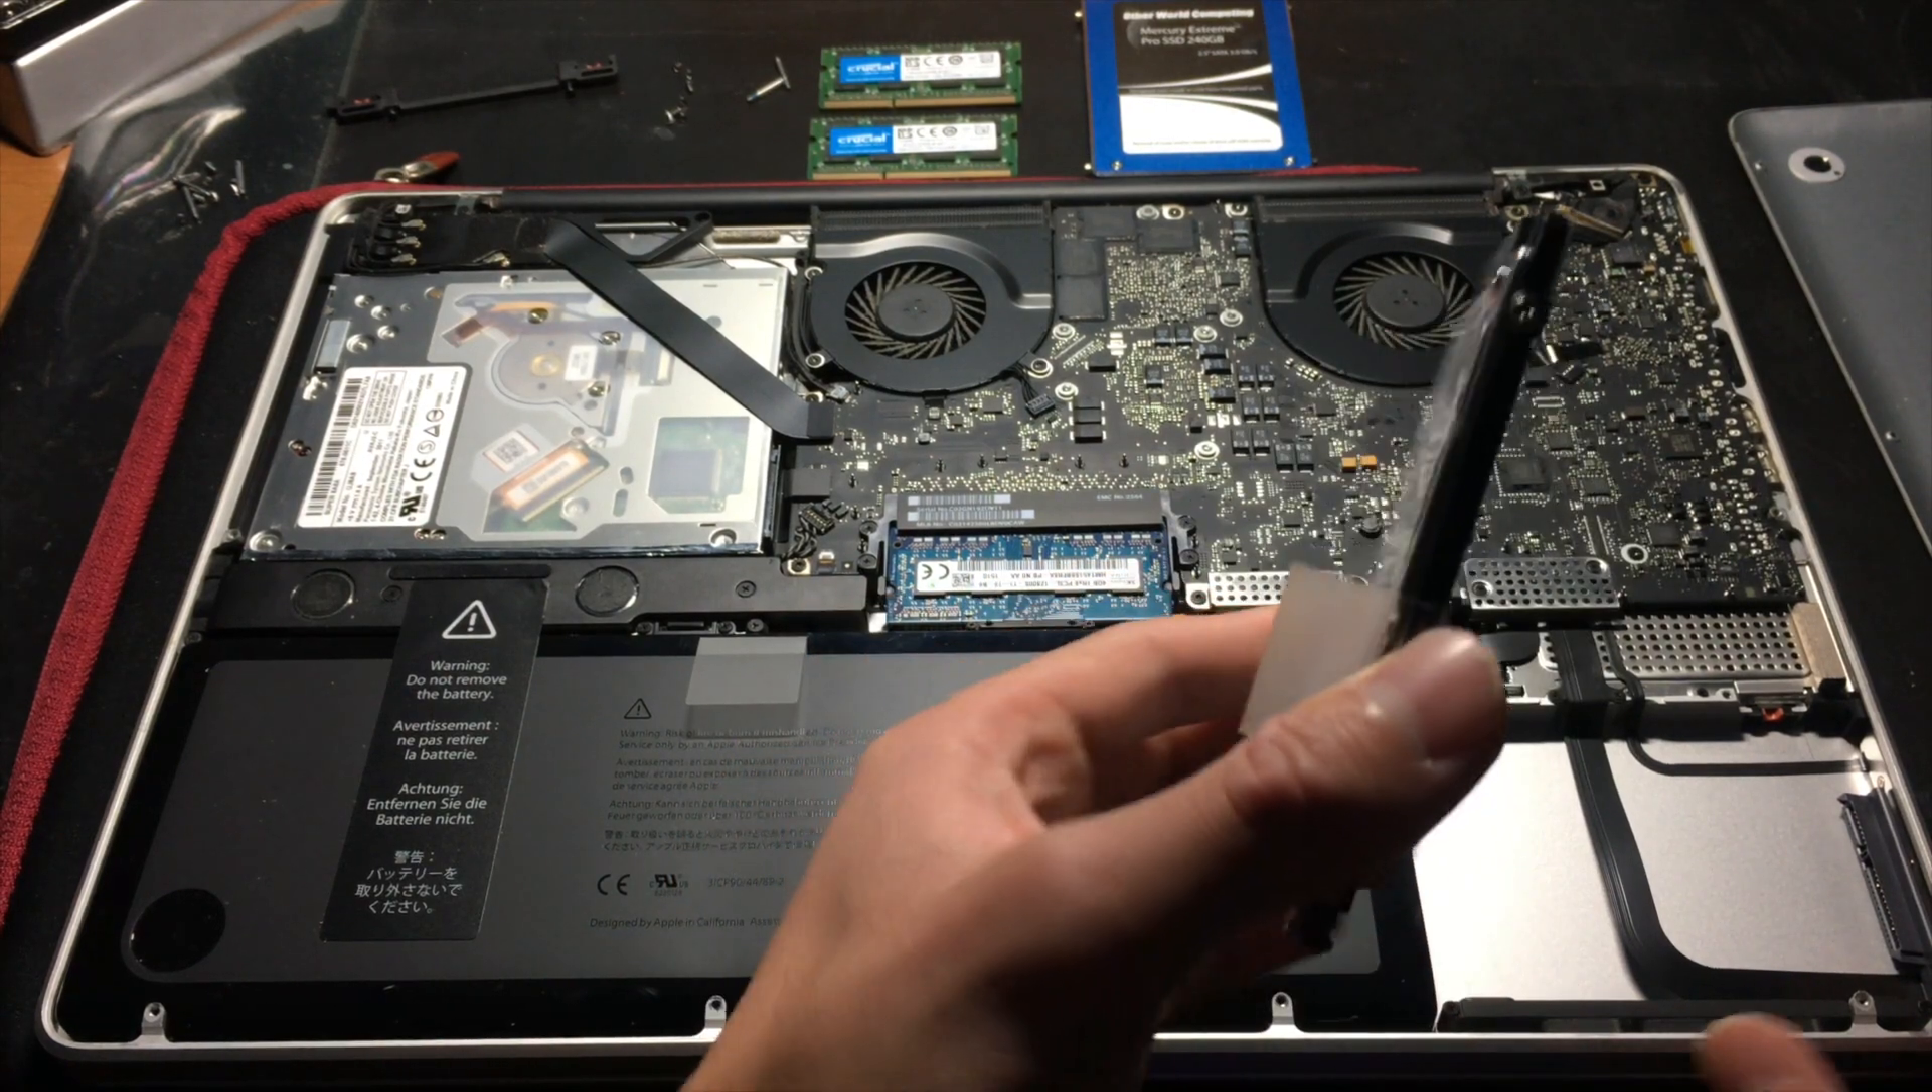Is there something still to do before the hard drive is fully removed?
No.